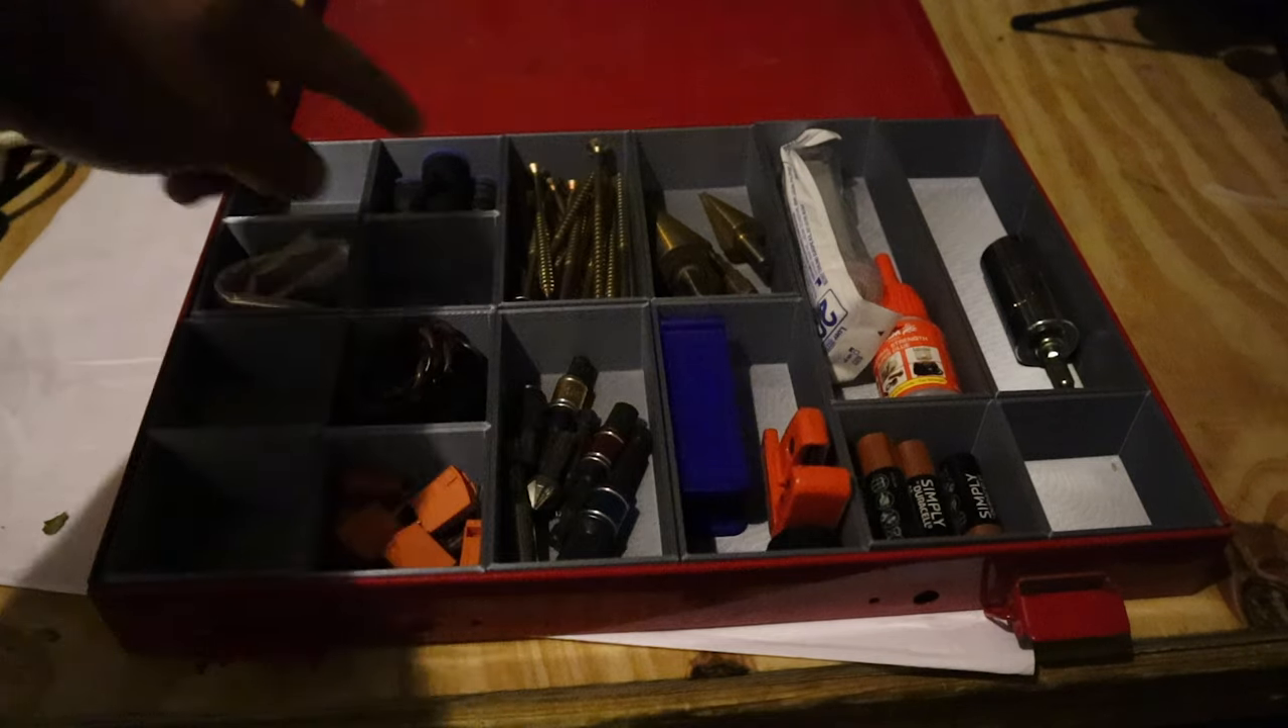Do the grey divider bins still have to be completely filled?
Yes.